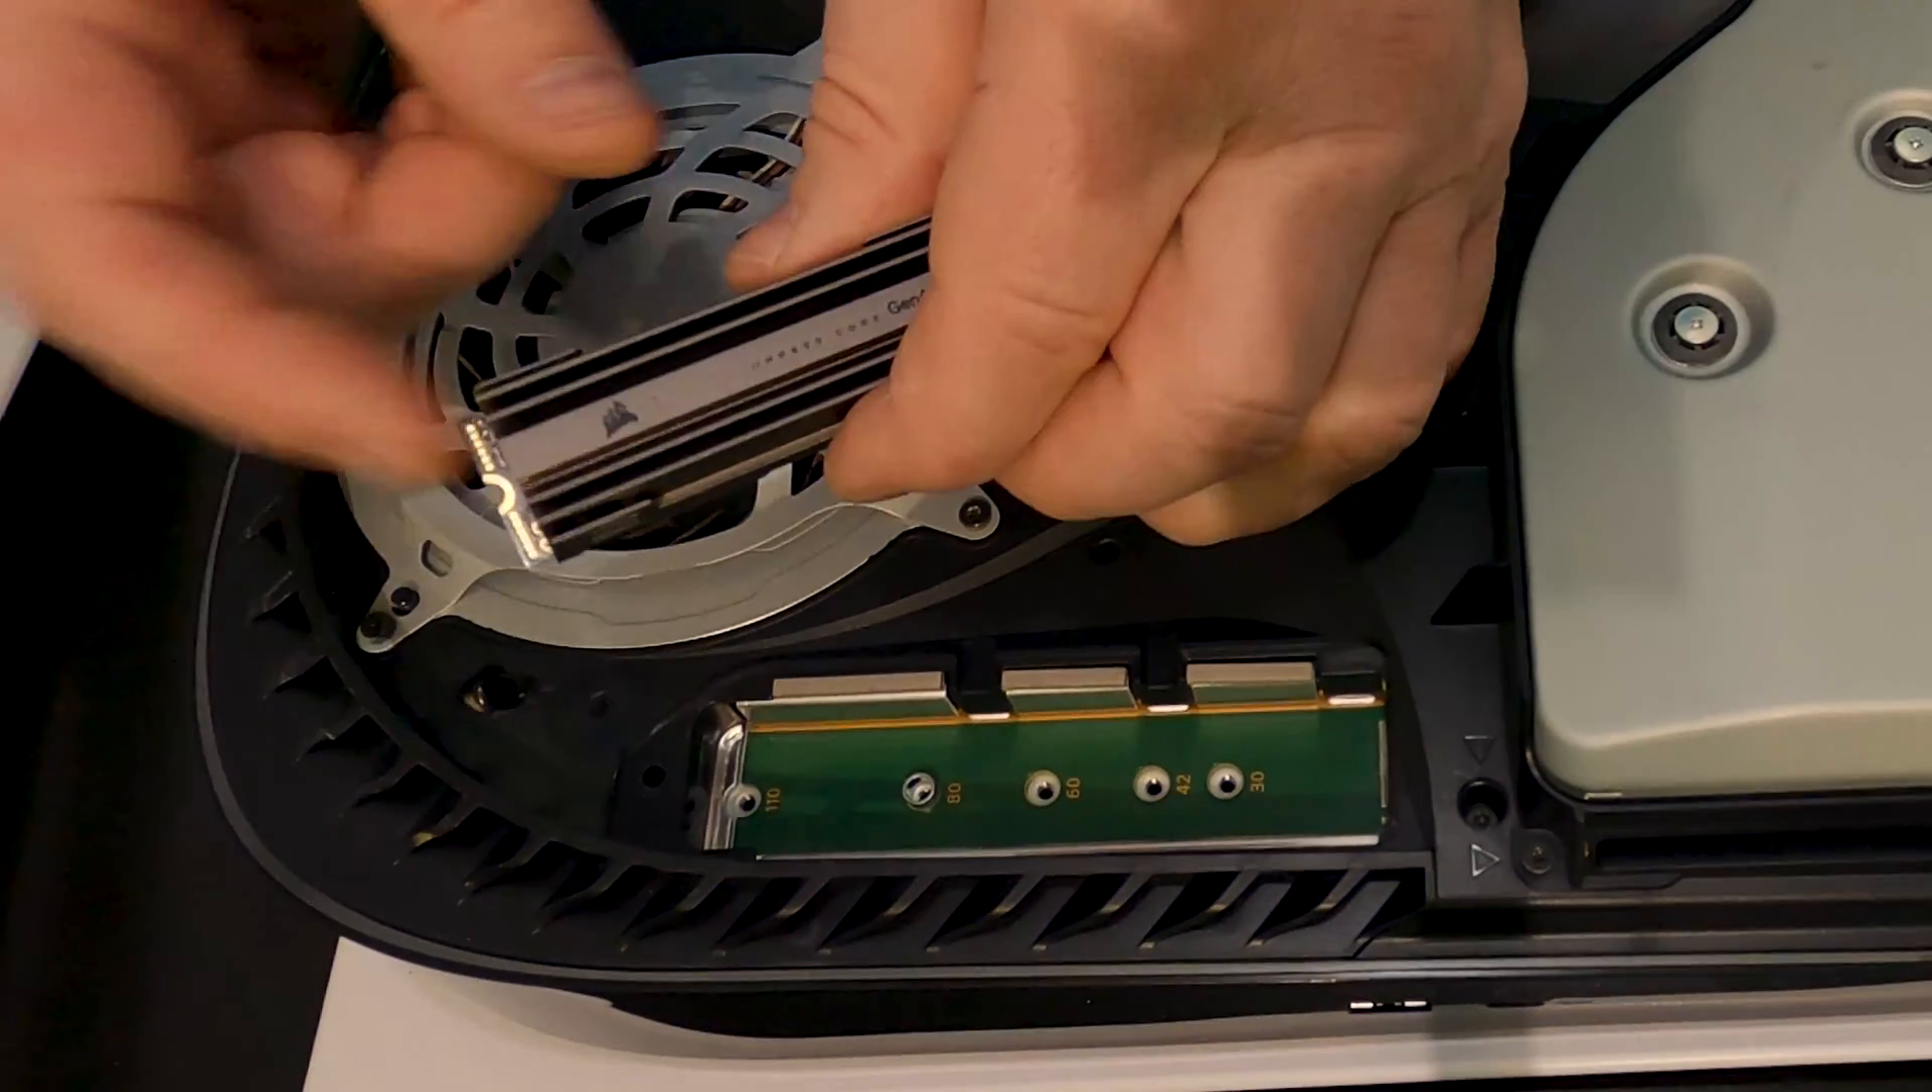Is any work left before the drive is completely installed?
Yes.